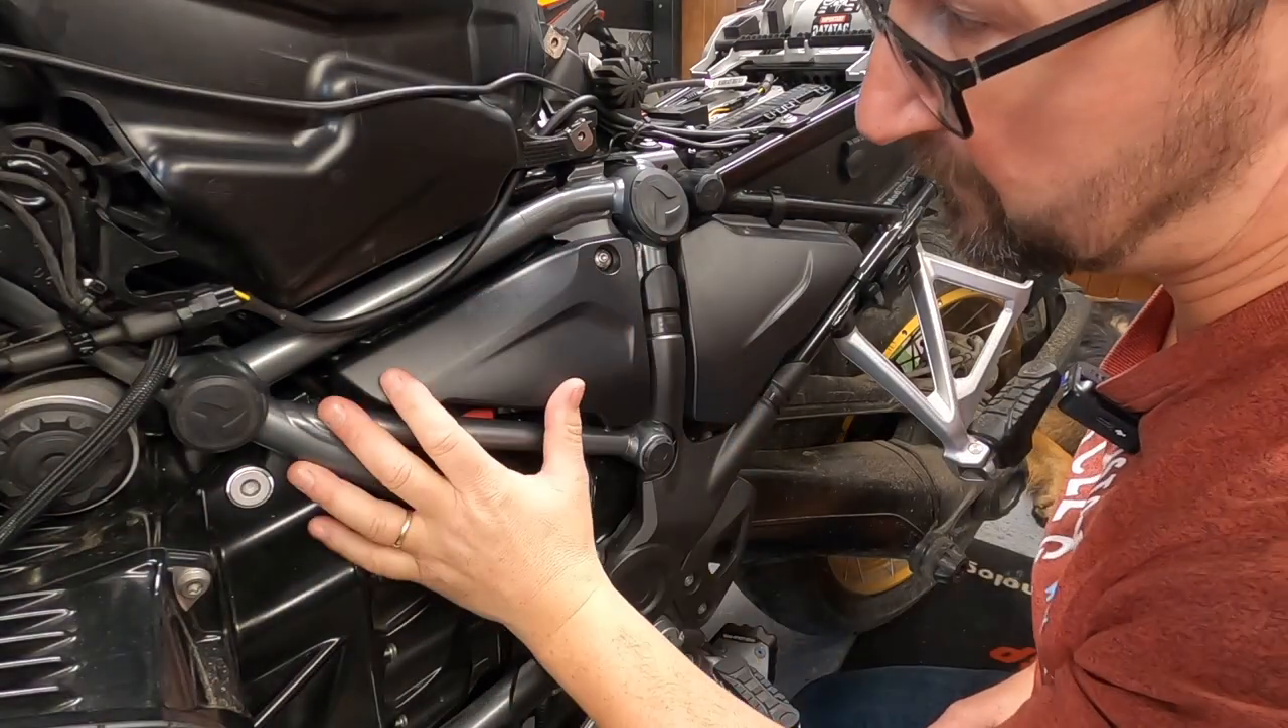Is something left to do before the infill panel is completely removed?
Yes.